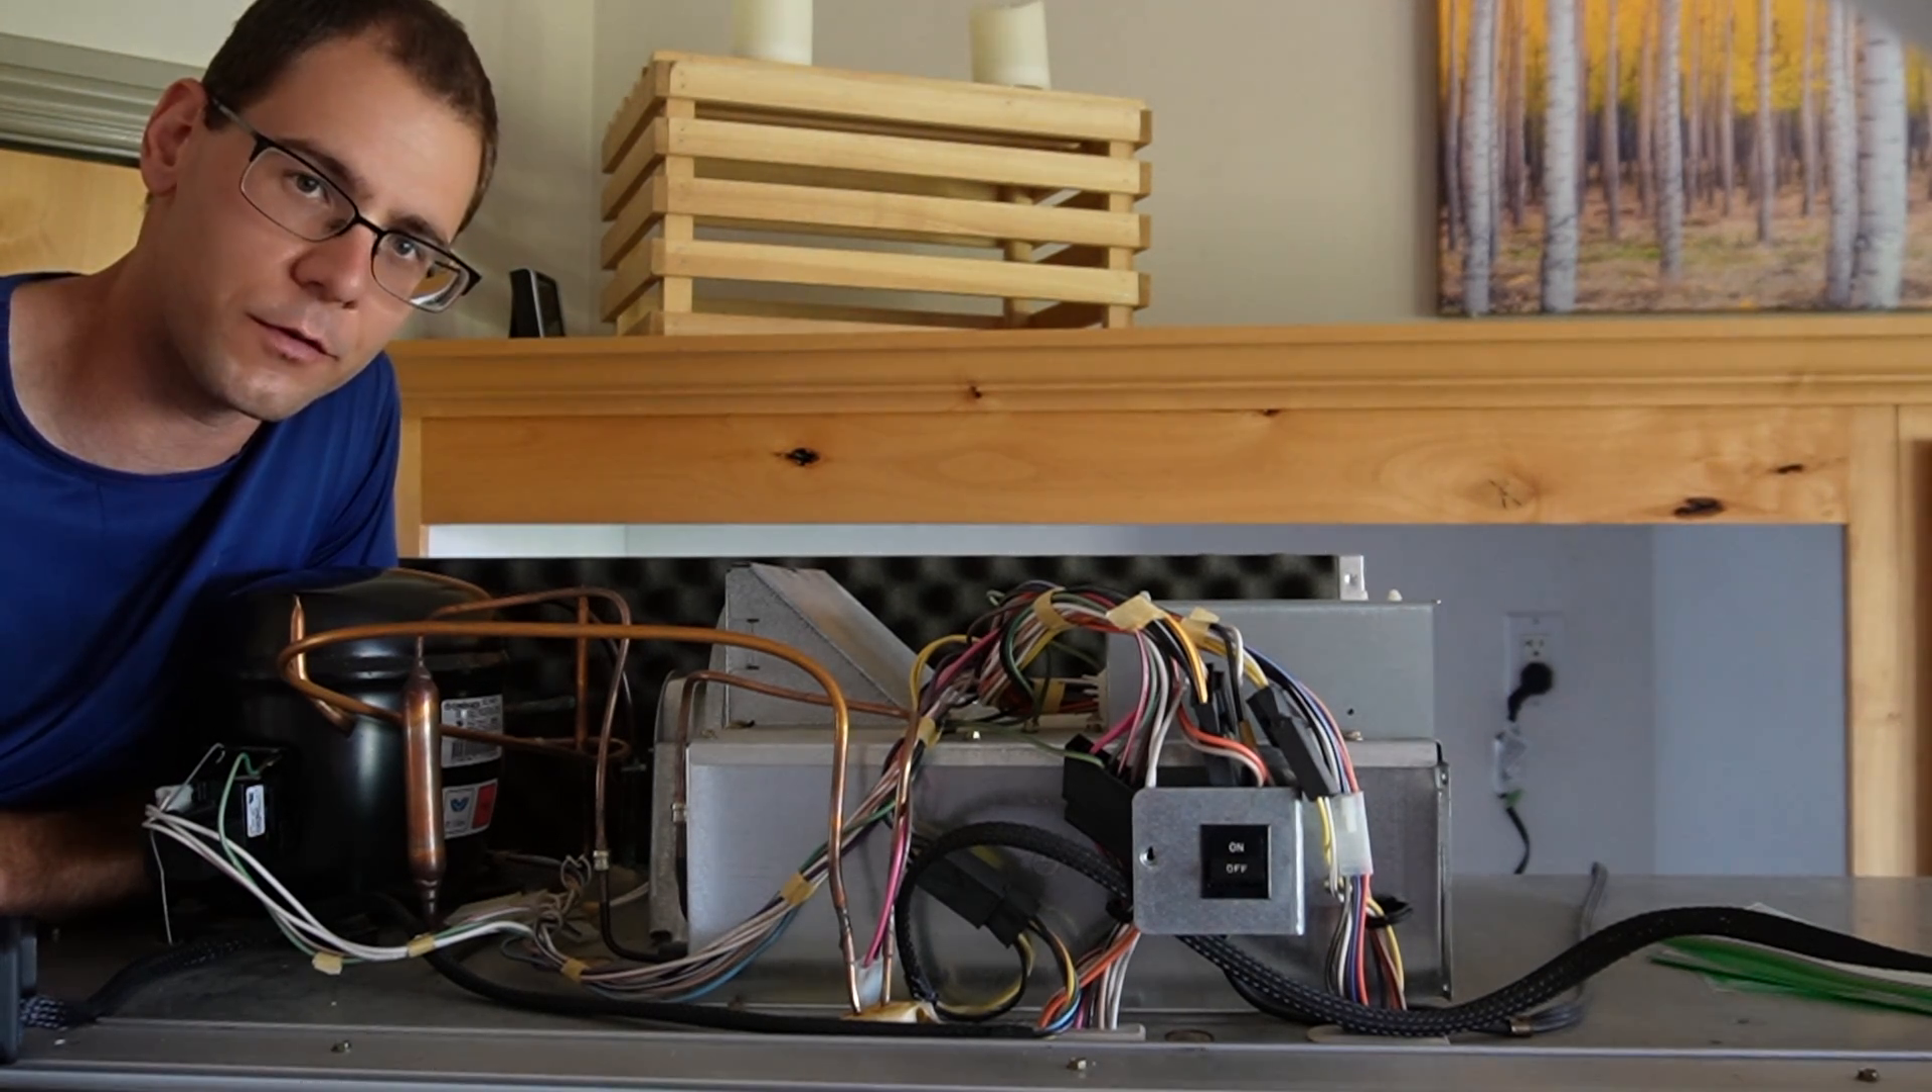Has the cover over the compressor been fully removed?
Yes.